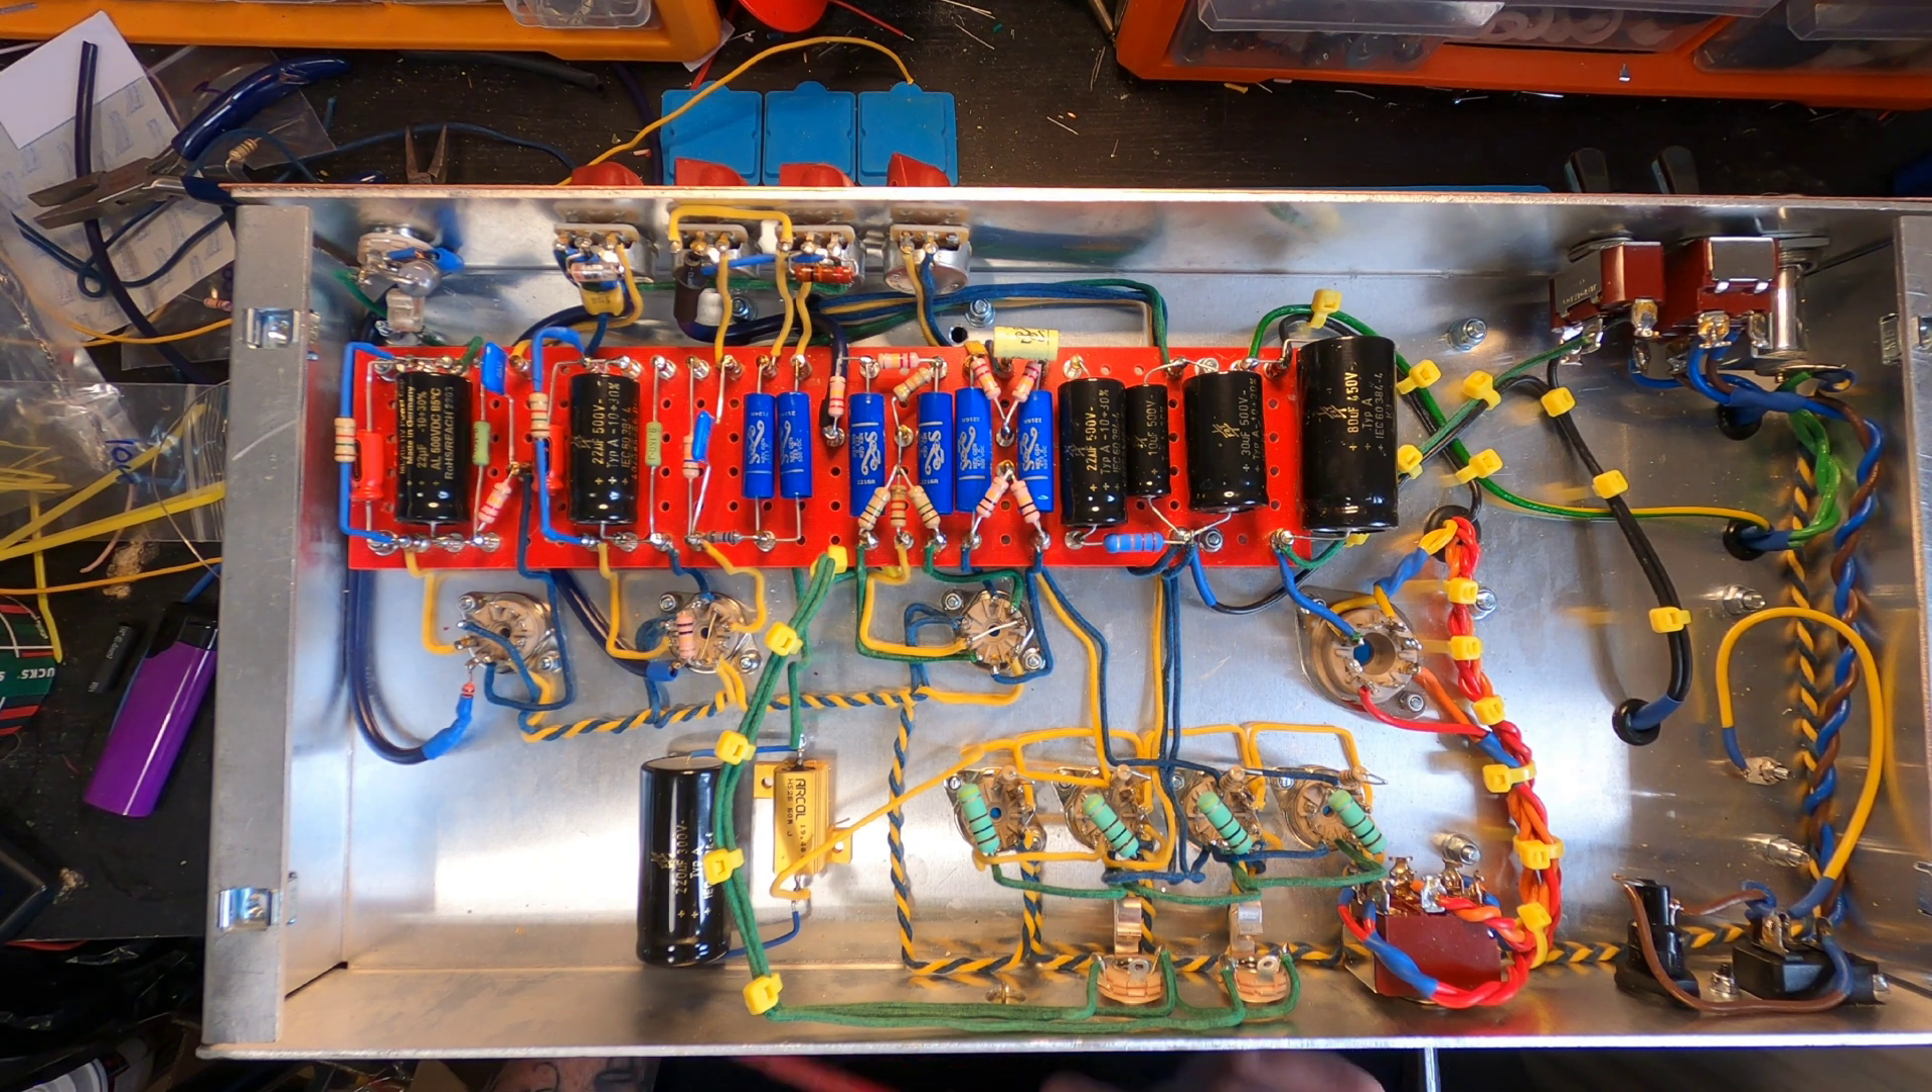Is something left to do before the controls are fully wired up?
No.